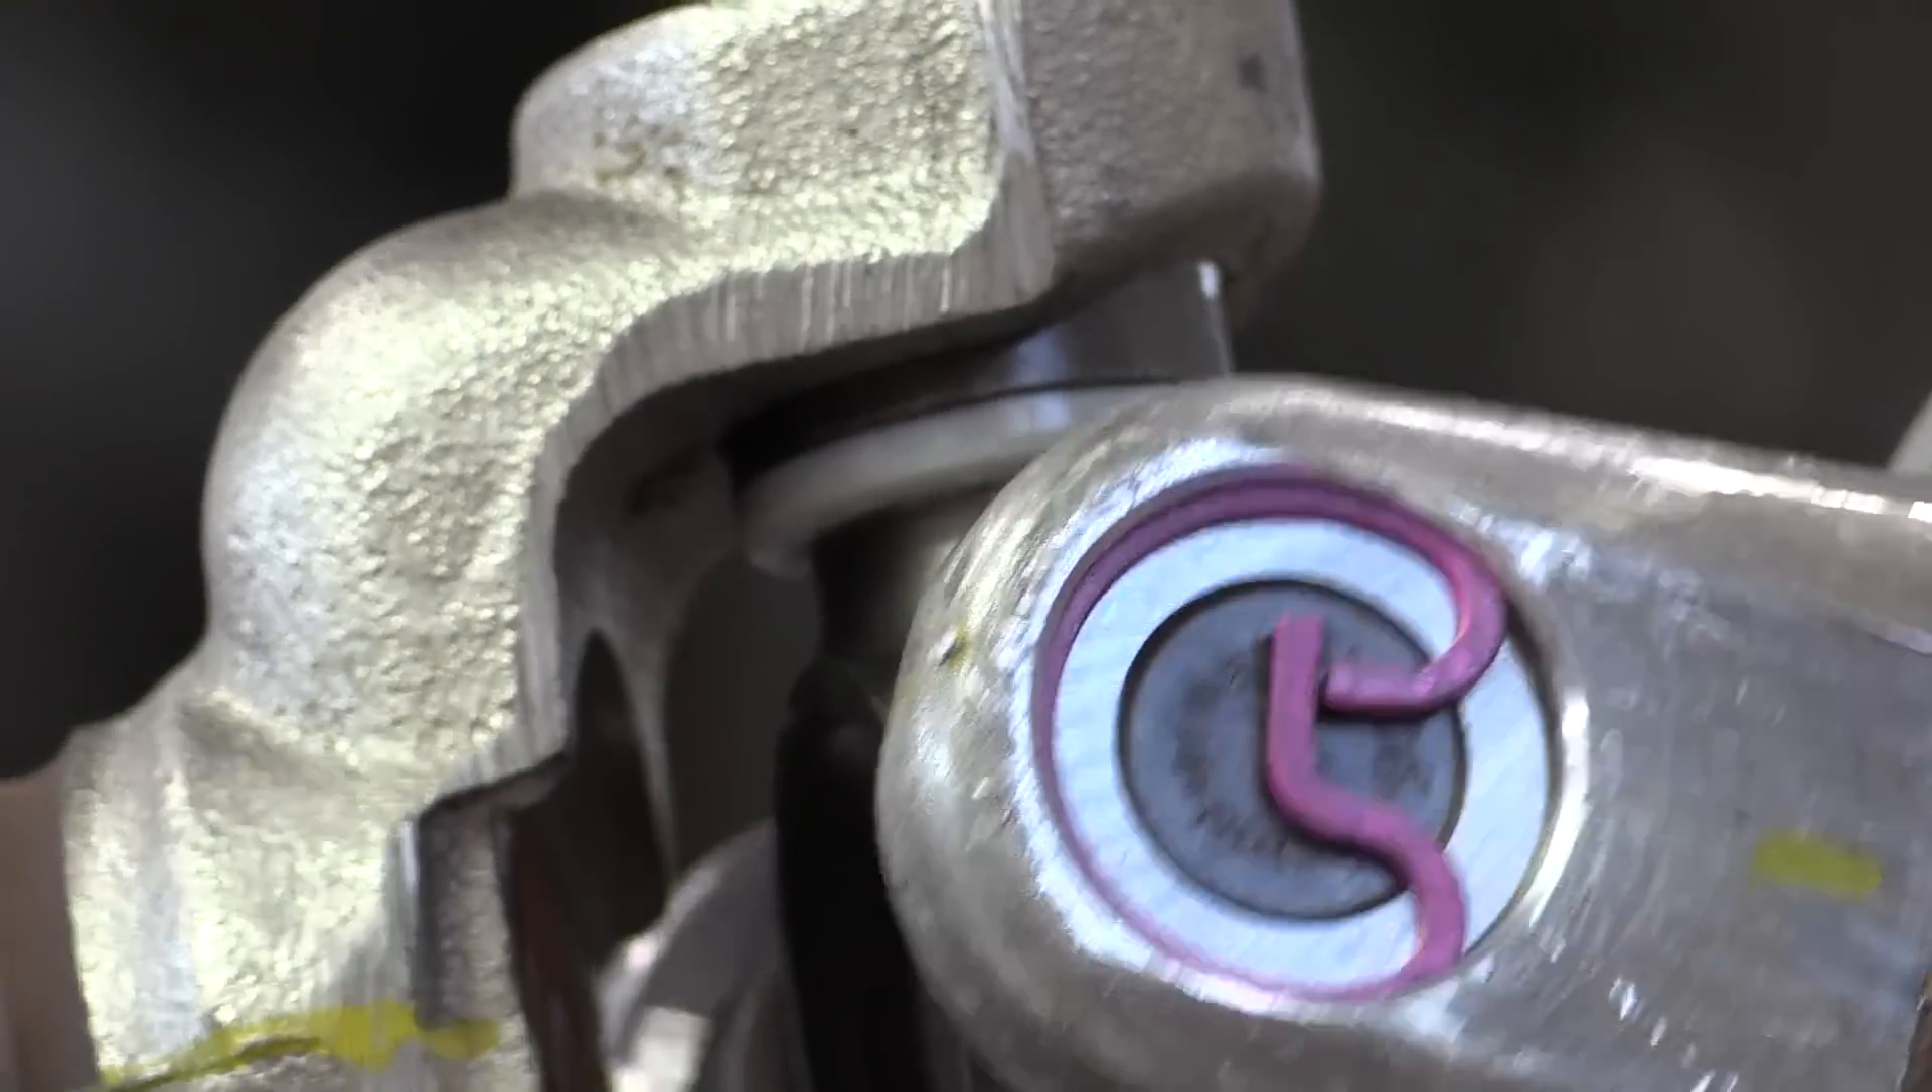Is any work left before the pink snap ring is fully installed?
No.